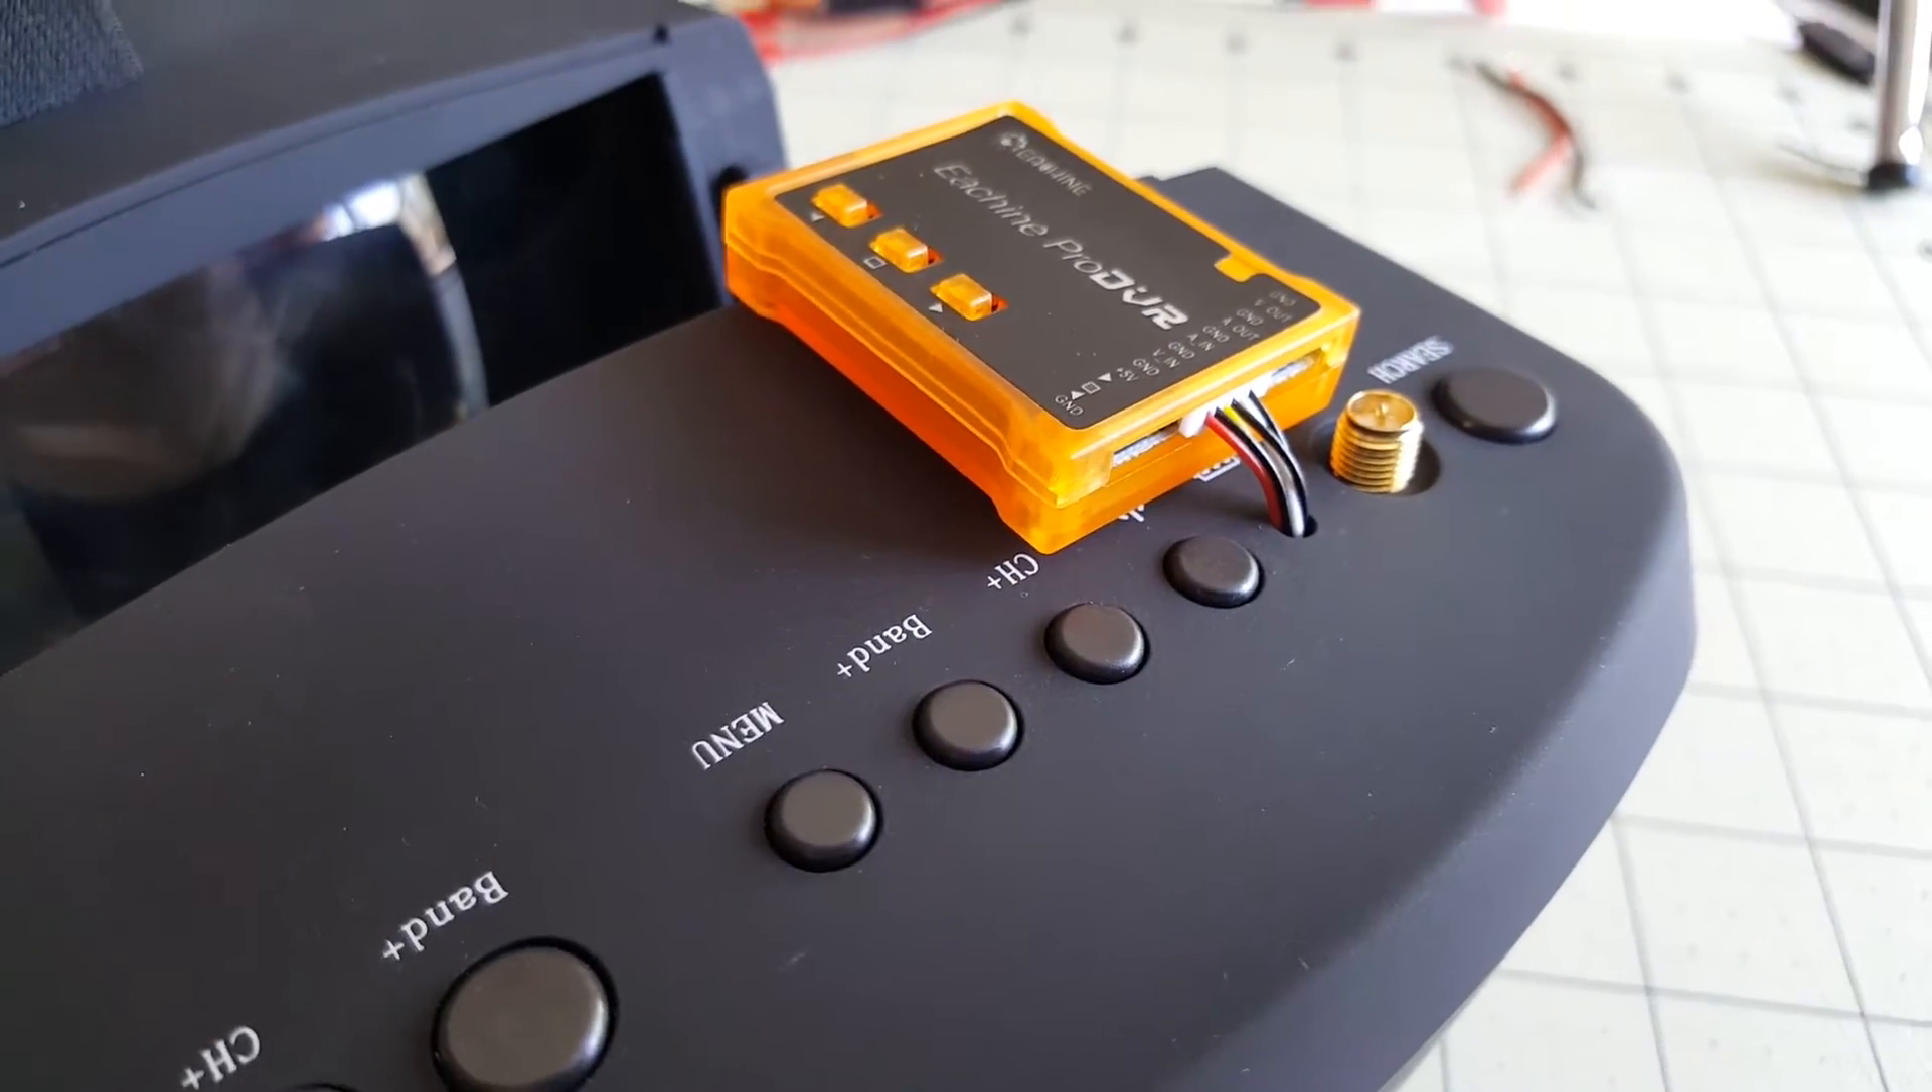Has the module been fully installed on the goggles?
Yes.